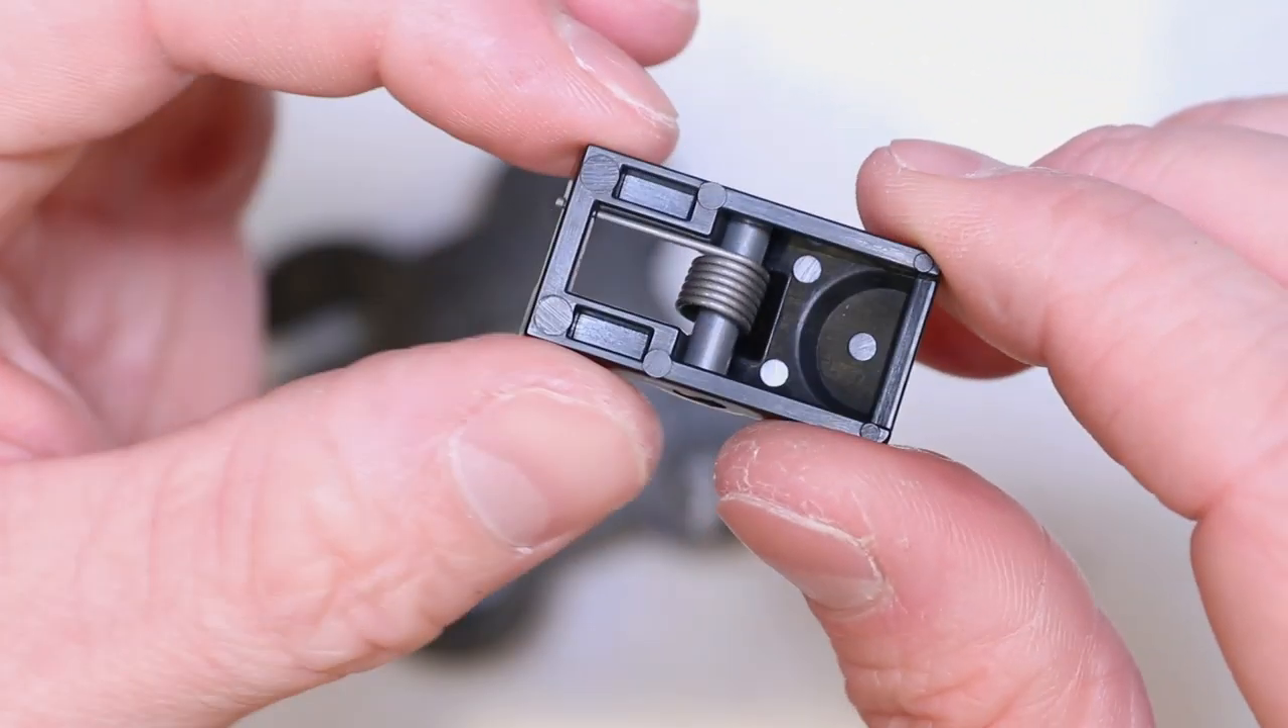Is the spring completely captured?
Yes.